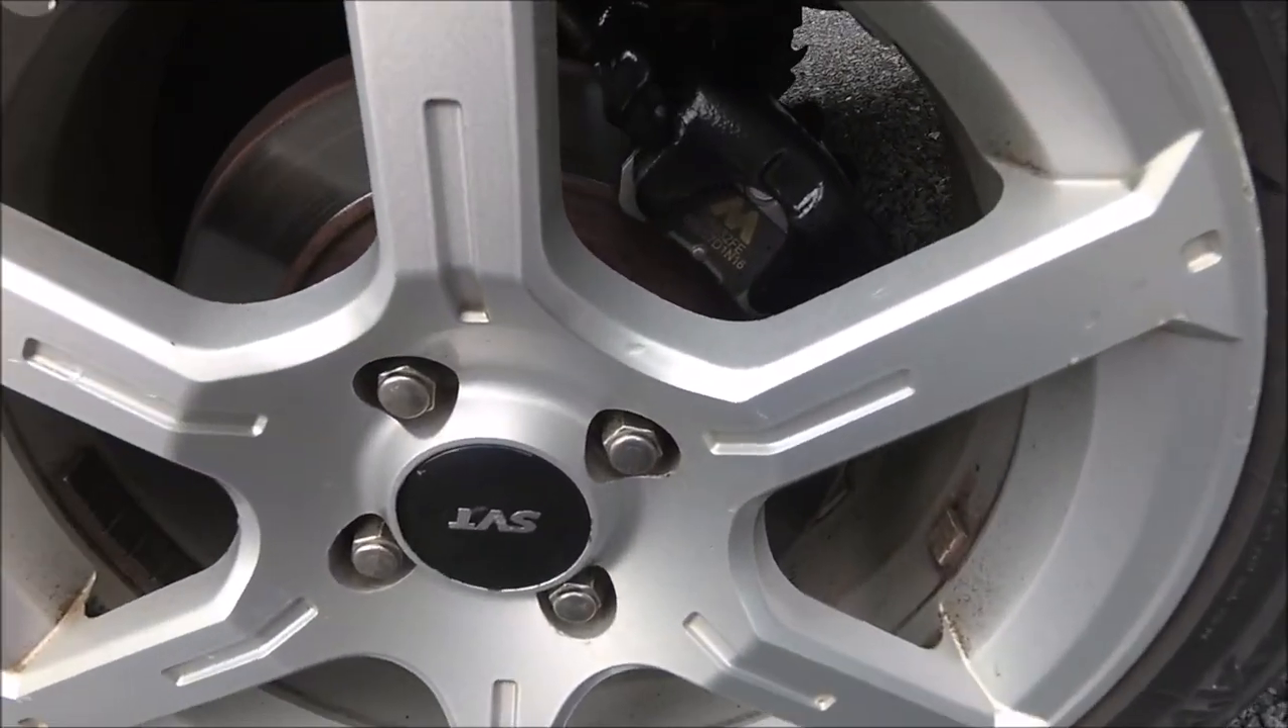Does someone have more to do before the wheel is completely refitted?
No.